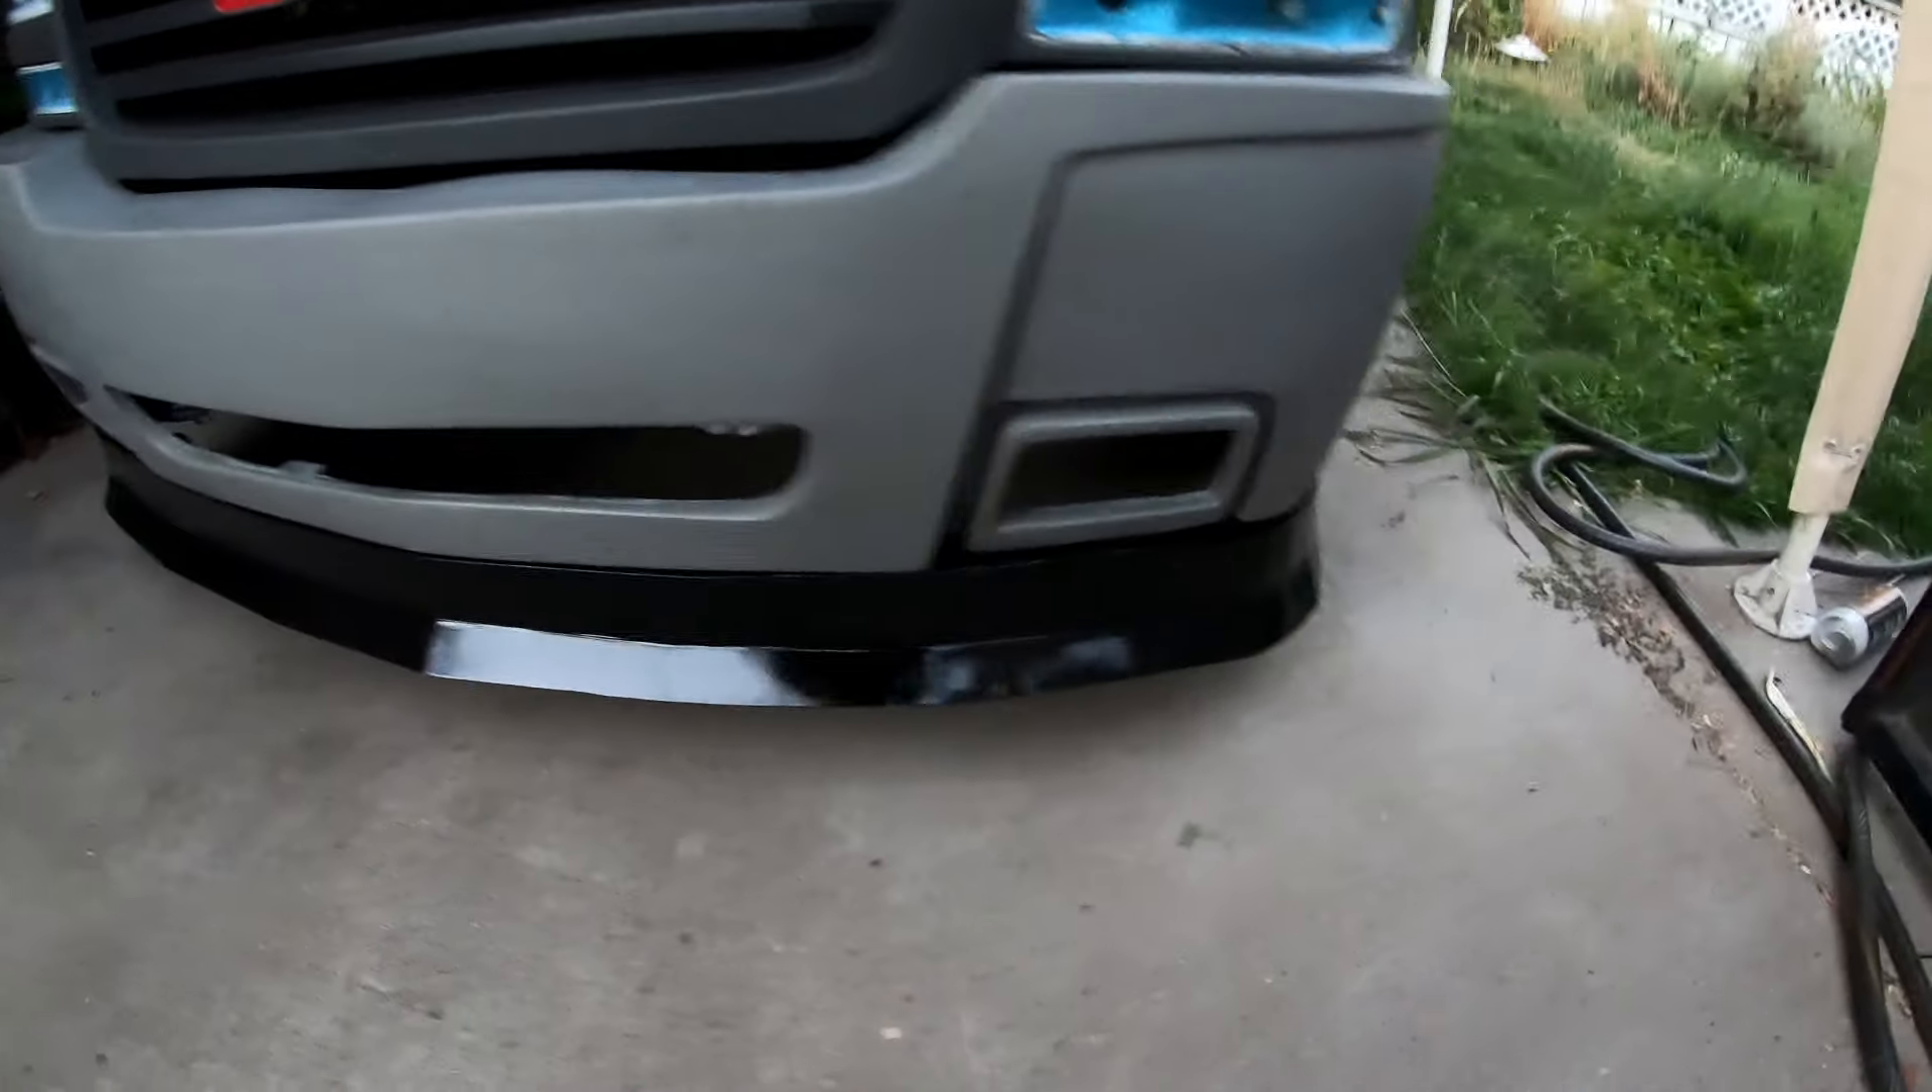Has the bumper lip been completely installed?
Yes.